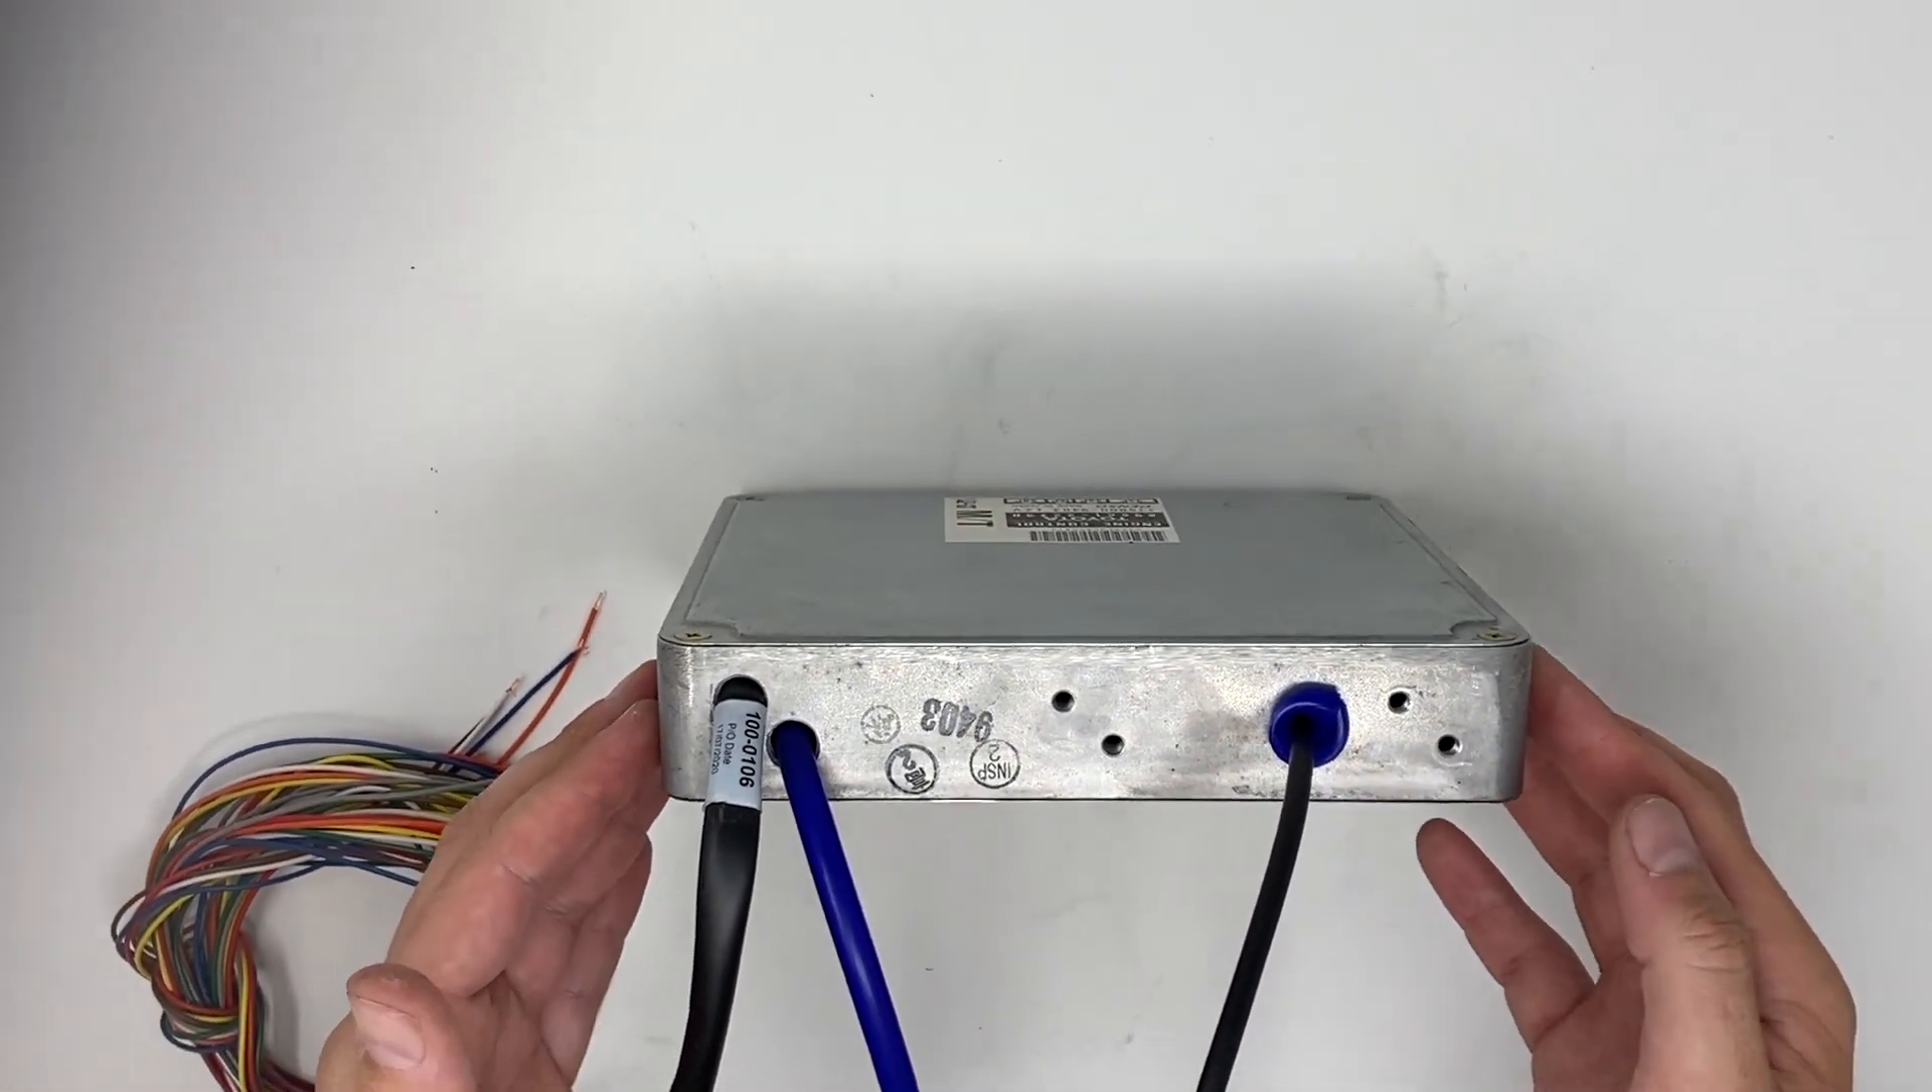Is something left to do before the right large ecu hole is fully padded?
No.